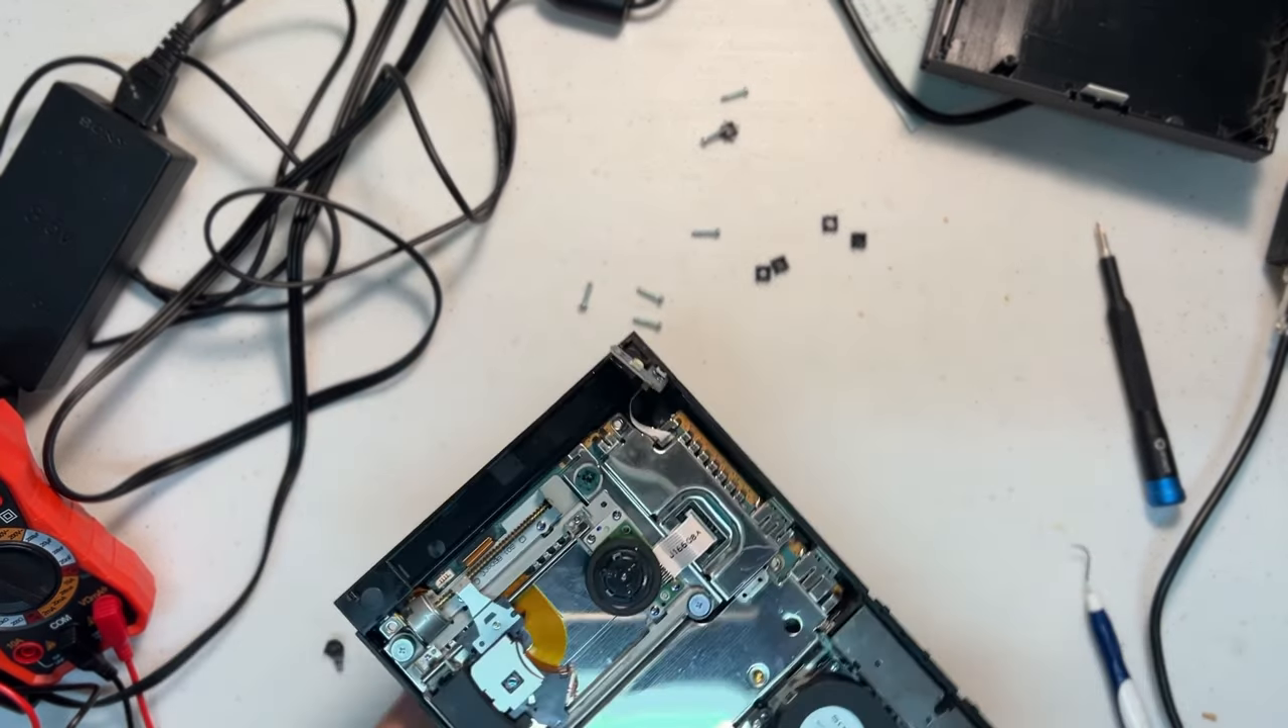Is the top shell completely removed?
Yes.